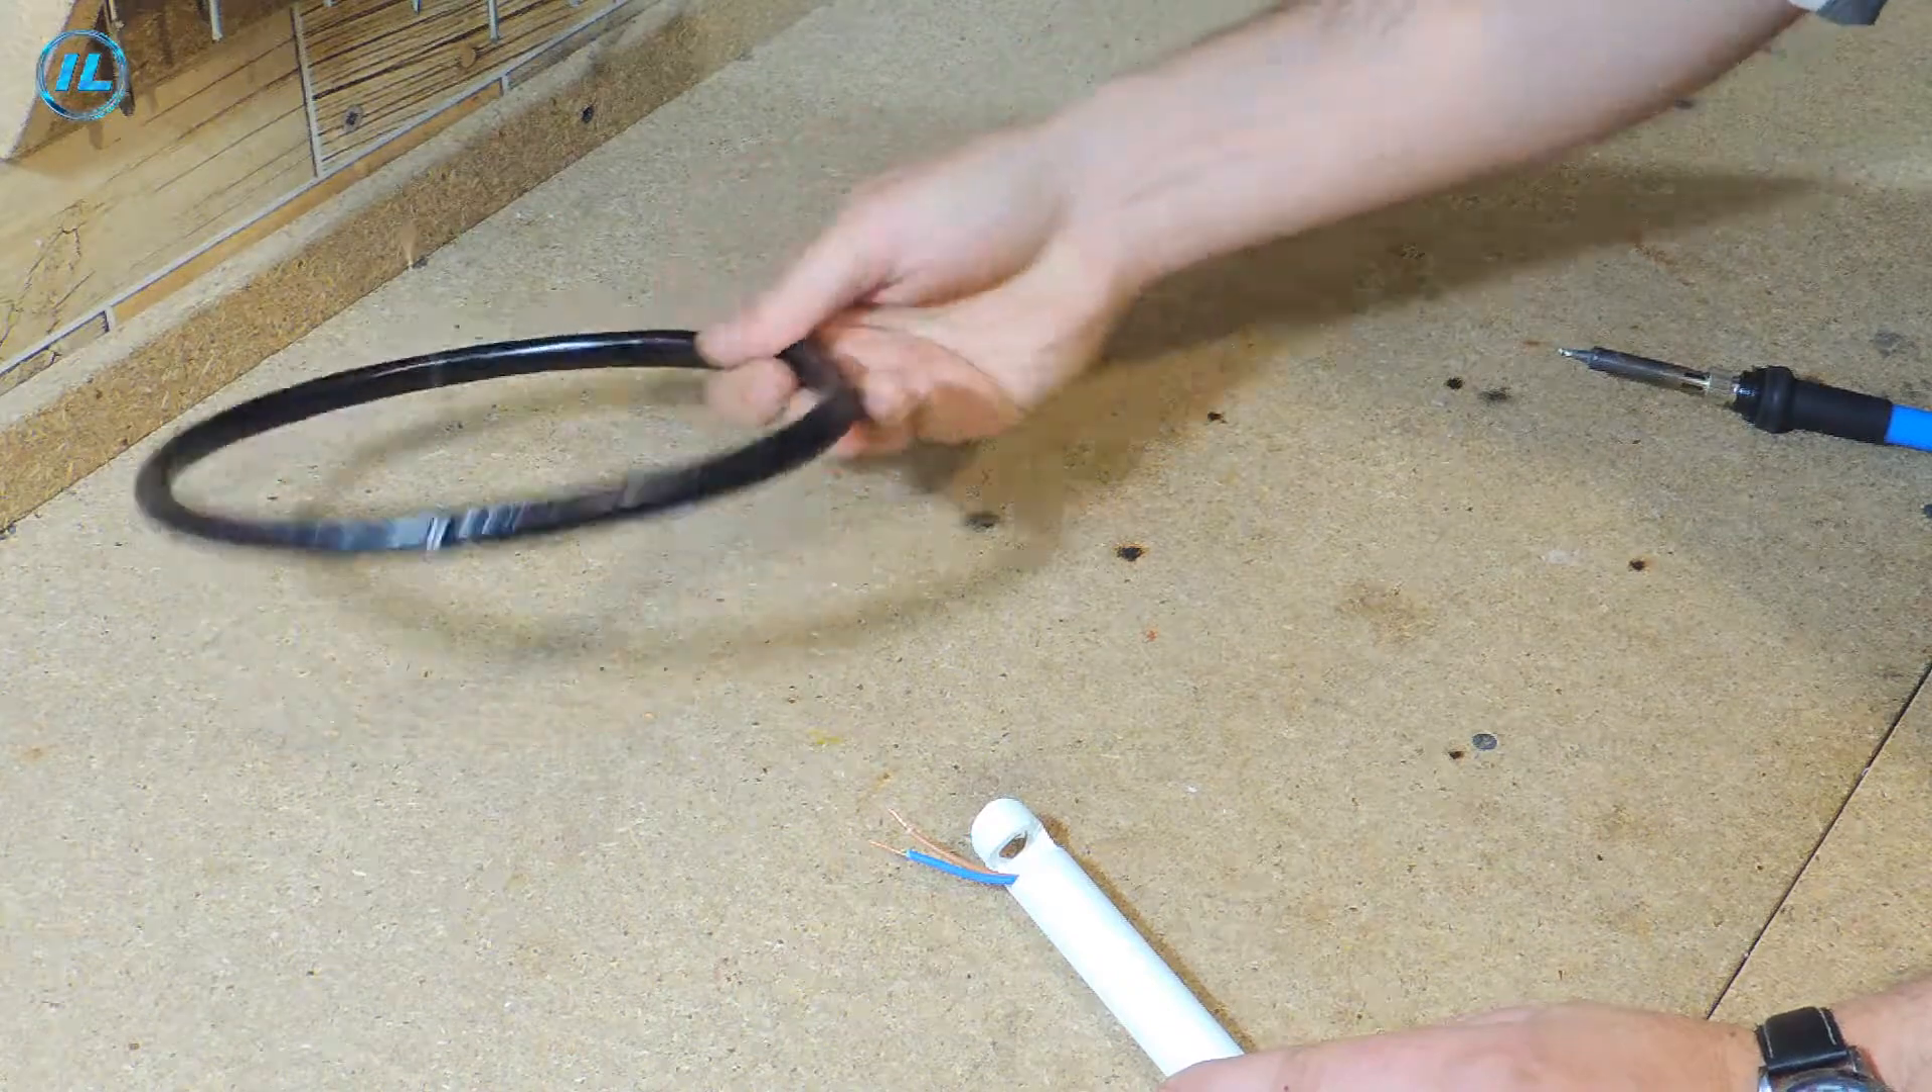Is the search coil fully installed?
No.